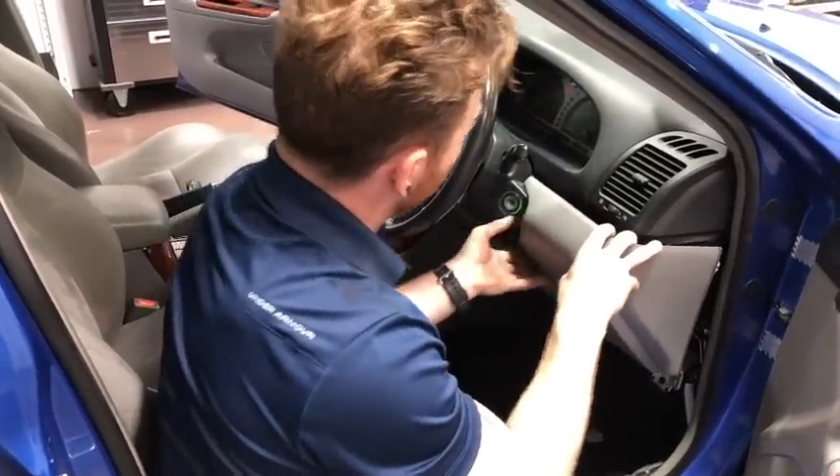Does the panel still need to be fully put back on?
Yes.